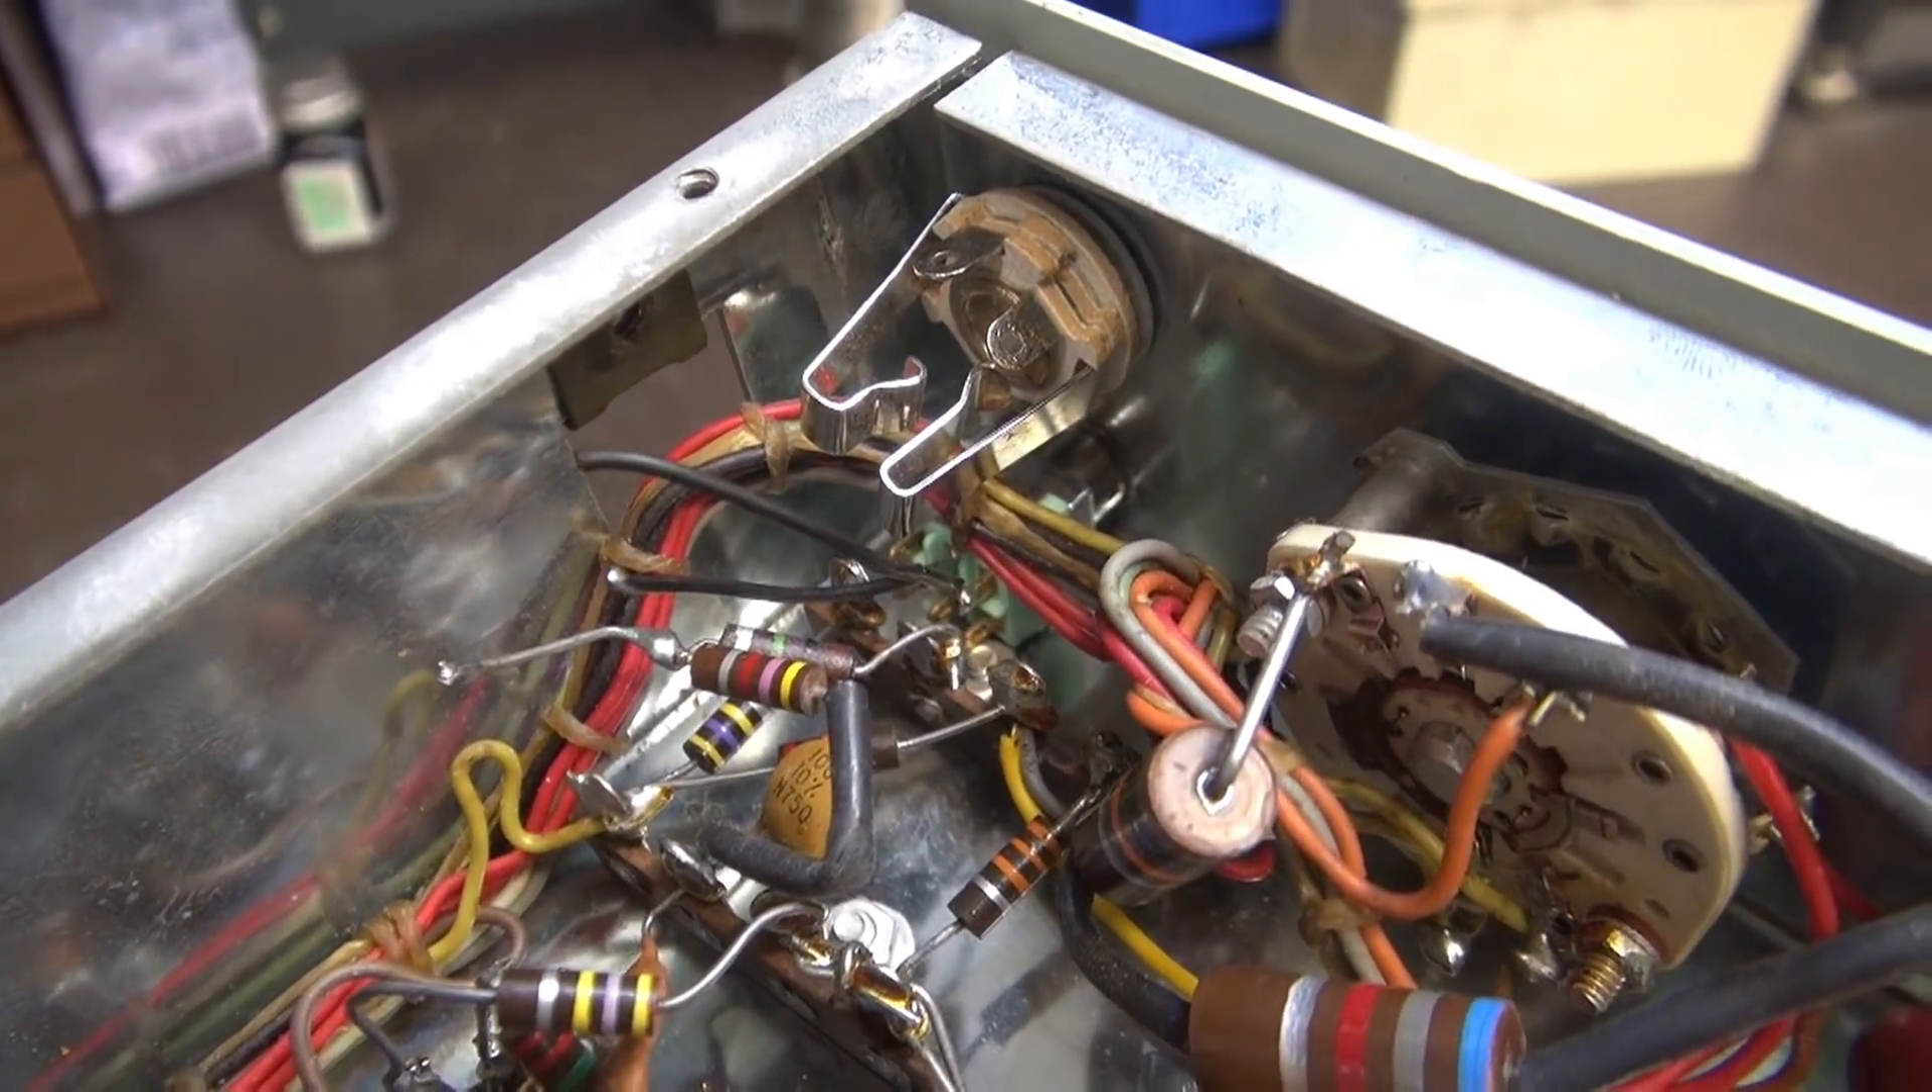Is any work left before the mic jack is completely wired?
Yes.